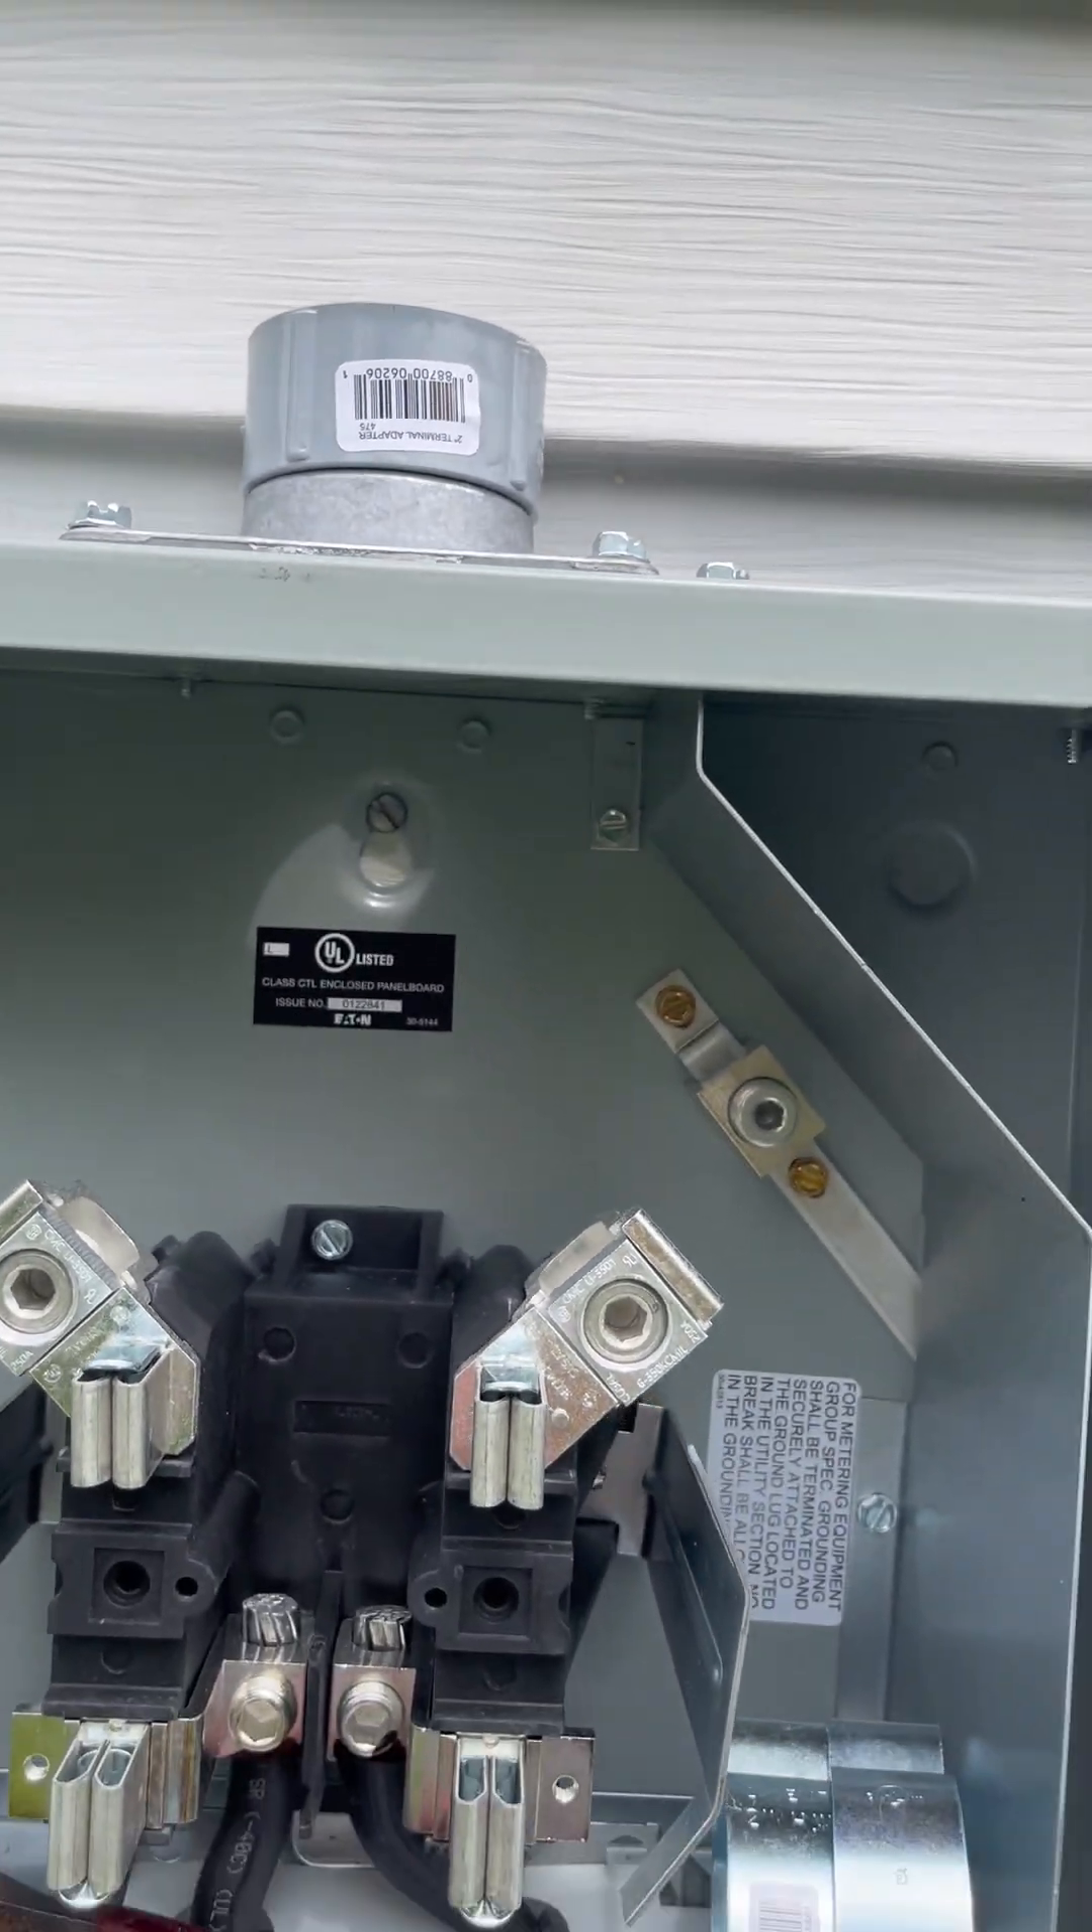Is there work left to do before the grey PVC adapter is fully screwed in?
No.